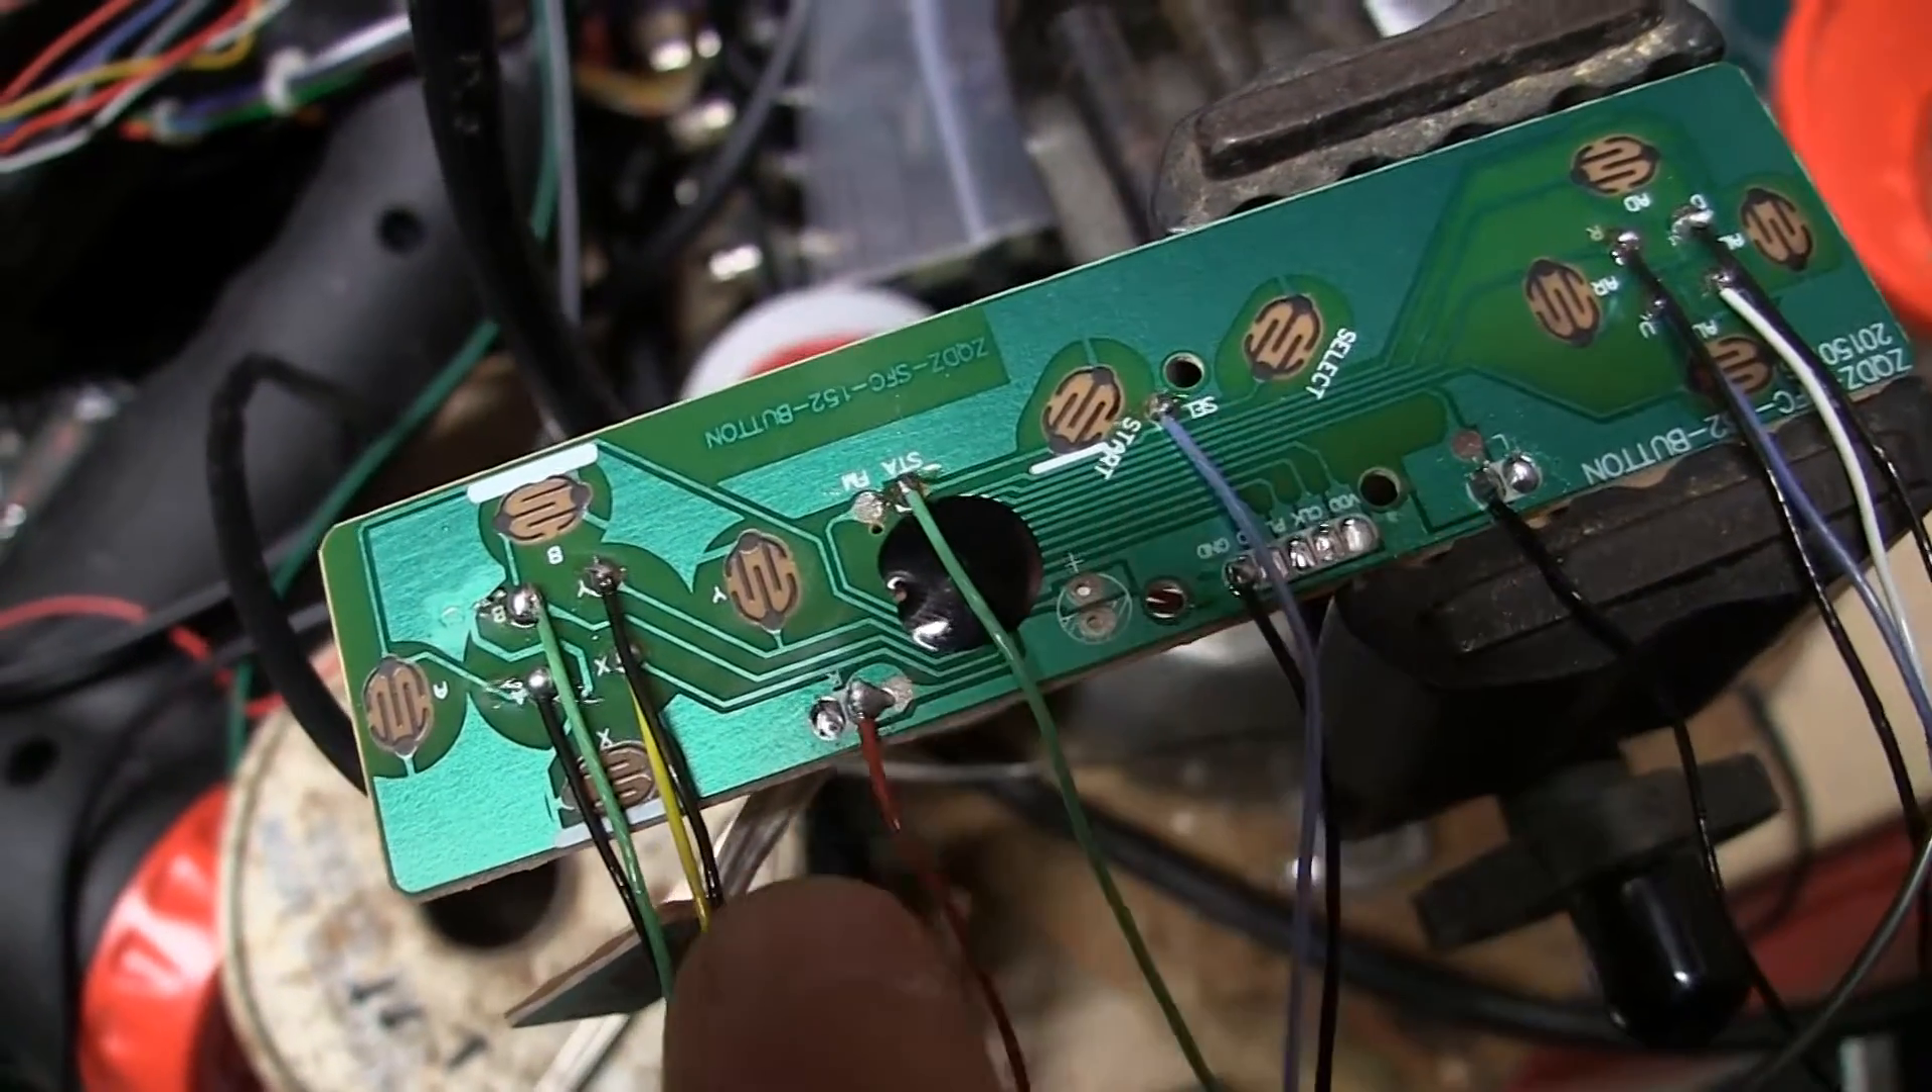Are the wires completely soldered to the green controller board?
Yes.